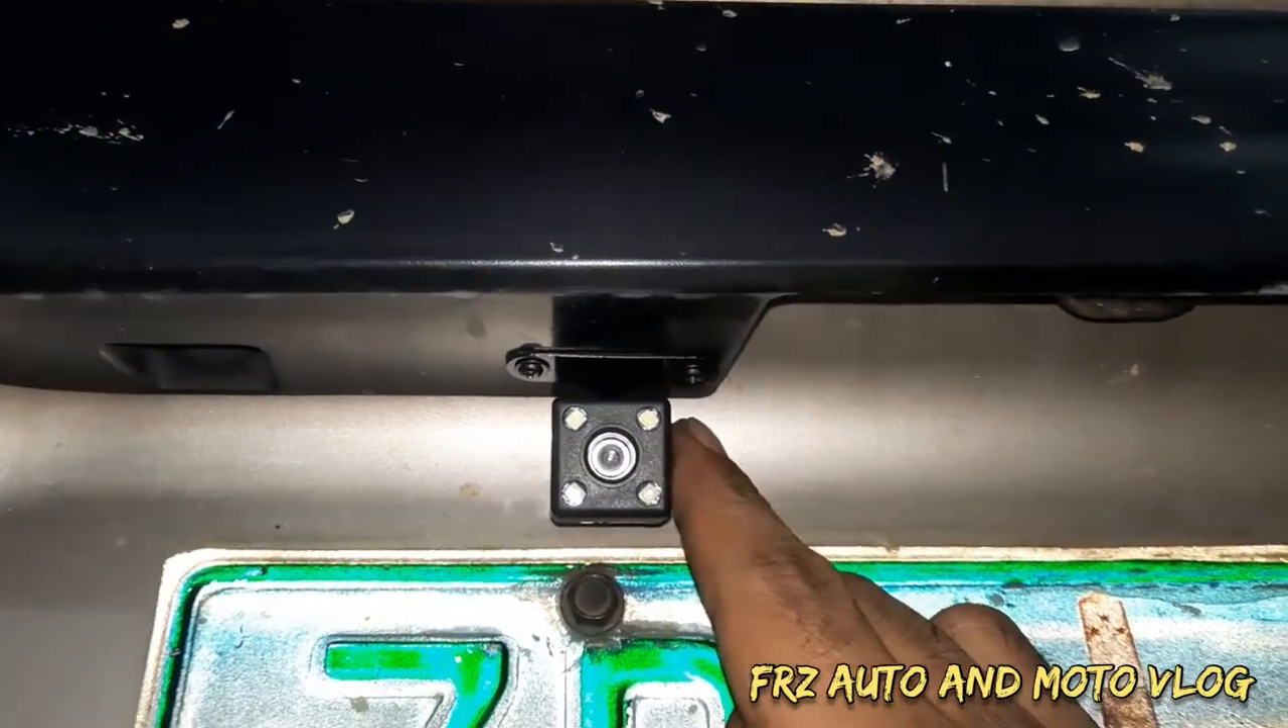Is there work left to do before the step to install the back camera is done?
No.